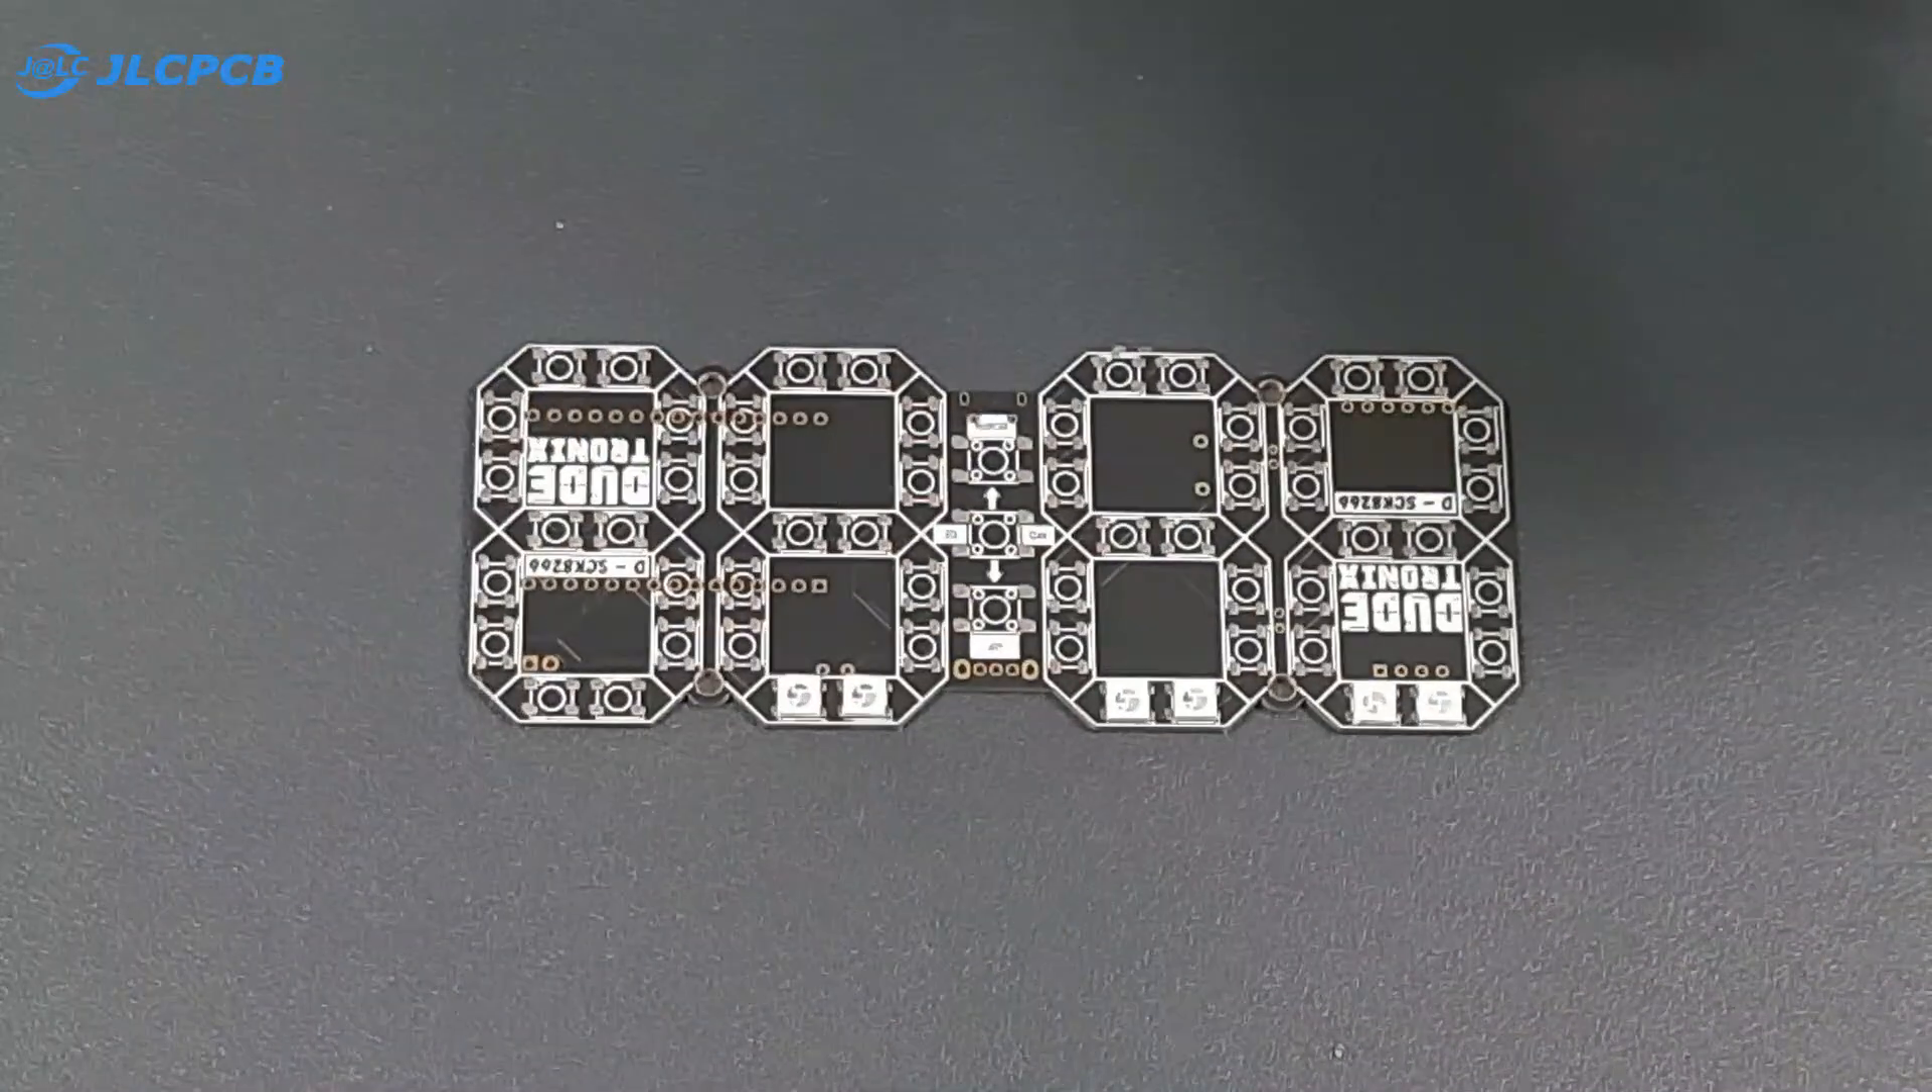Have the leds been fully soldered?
No.